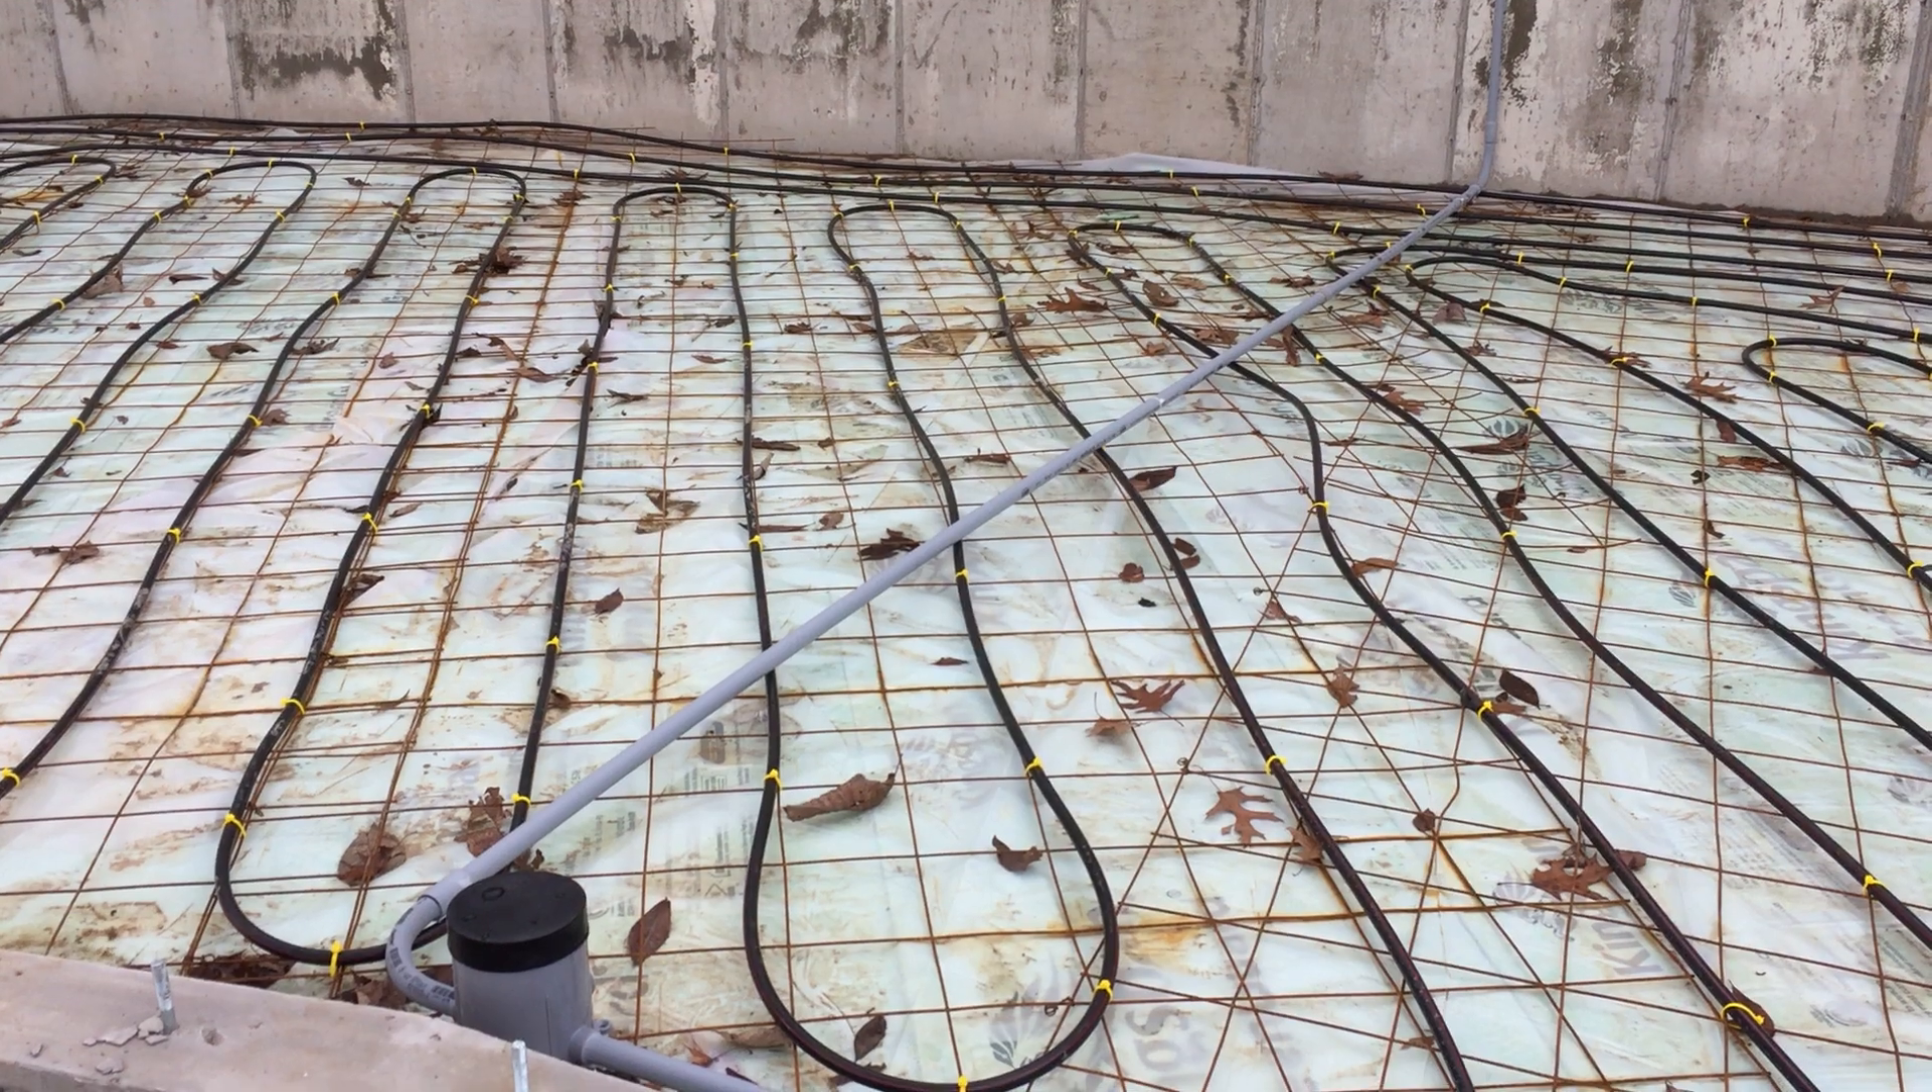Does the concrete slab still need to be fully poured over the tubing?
Yes.